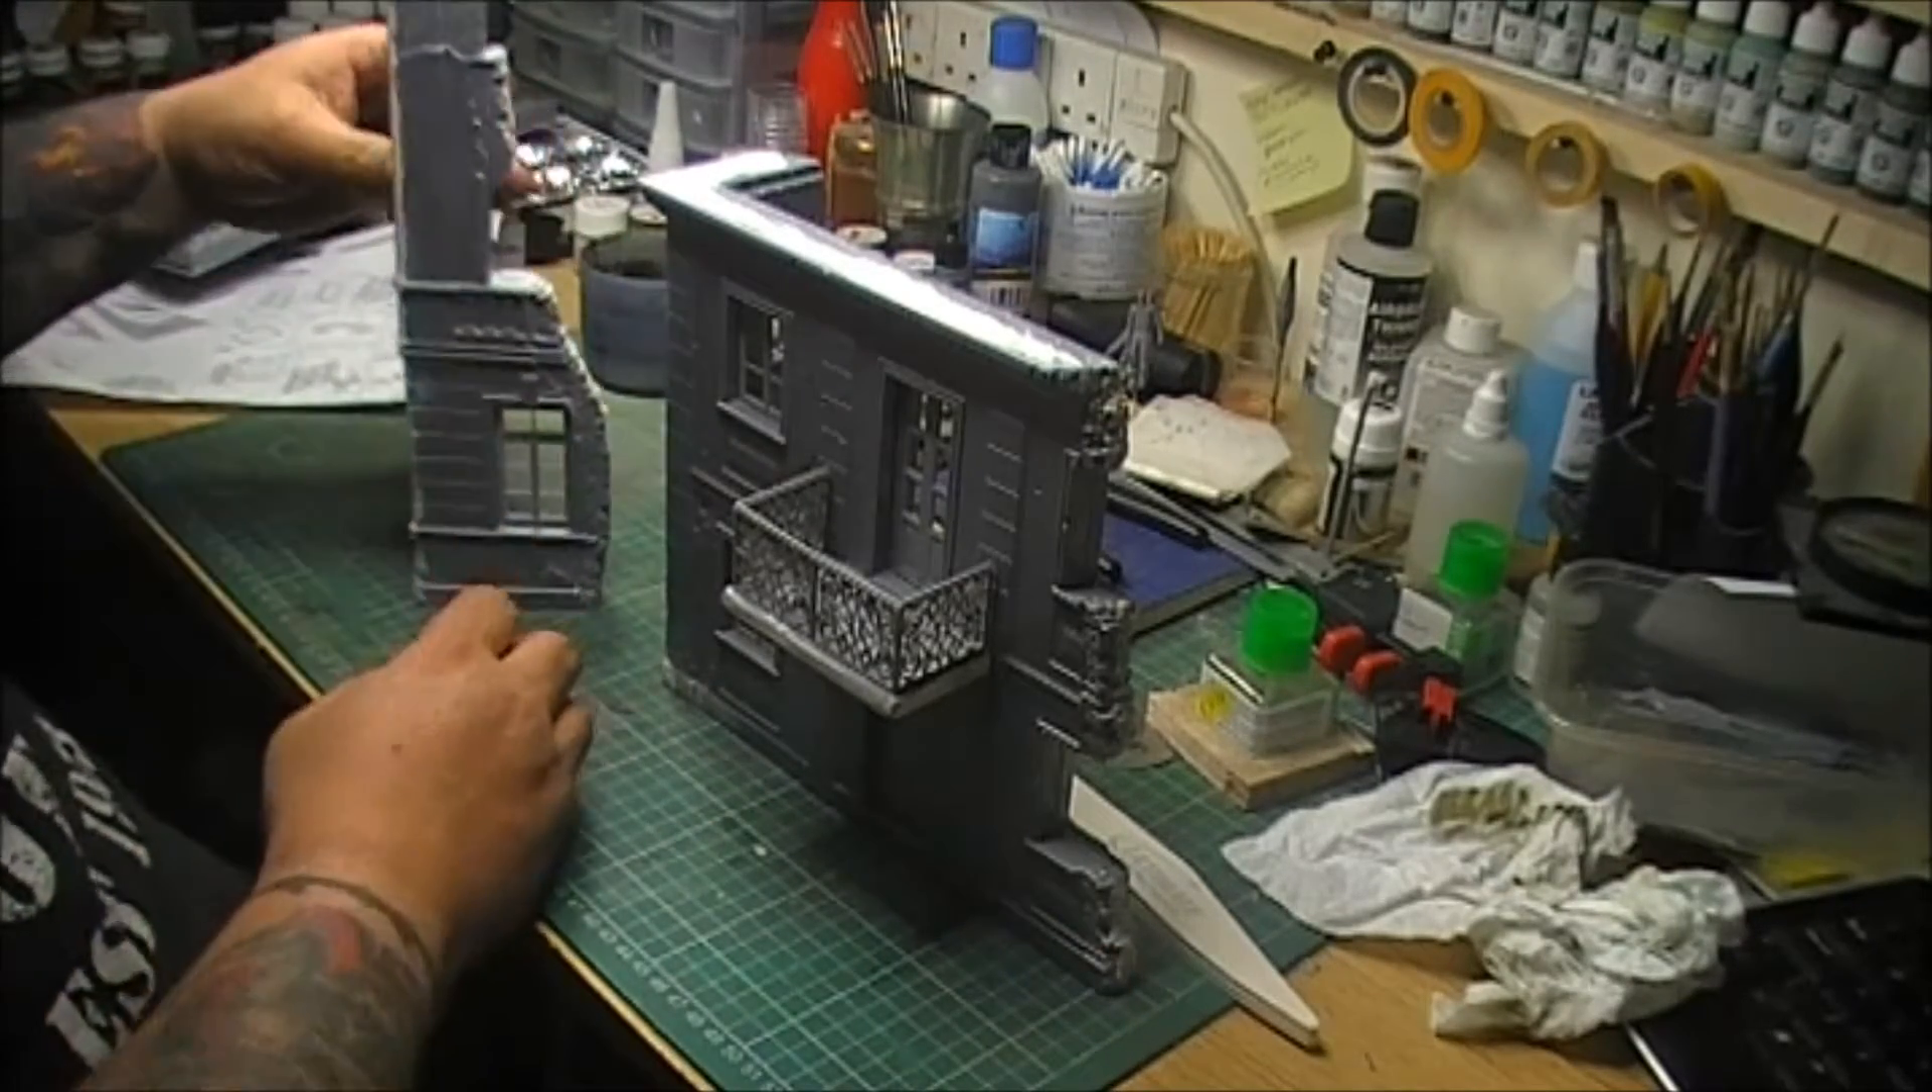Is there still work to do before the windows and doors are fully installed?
No.